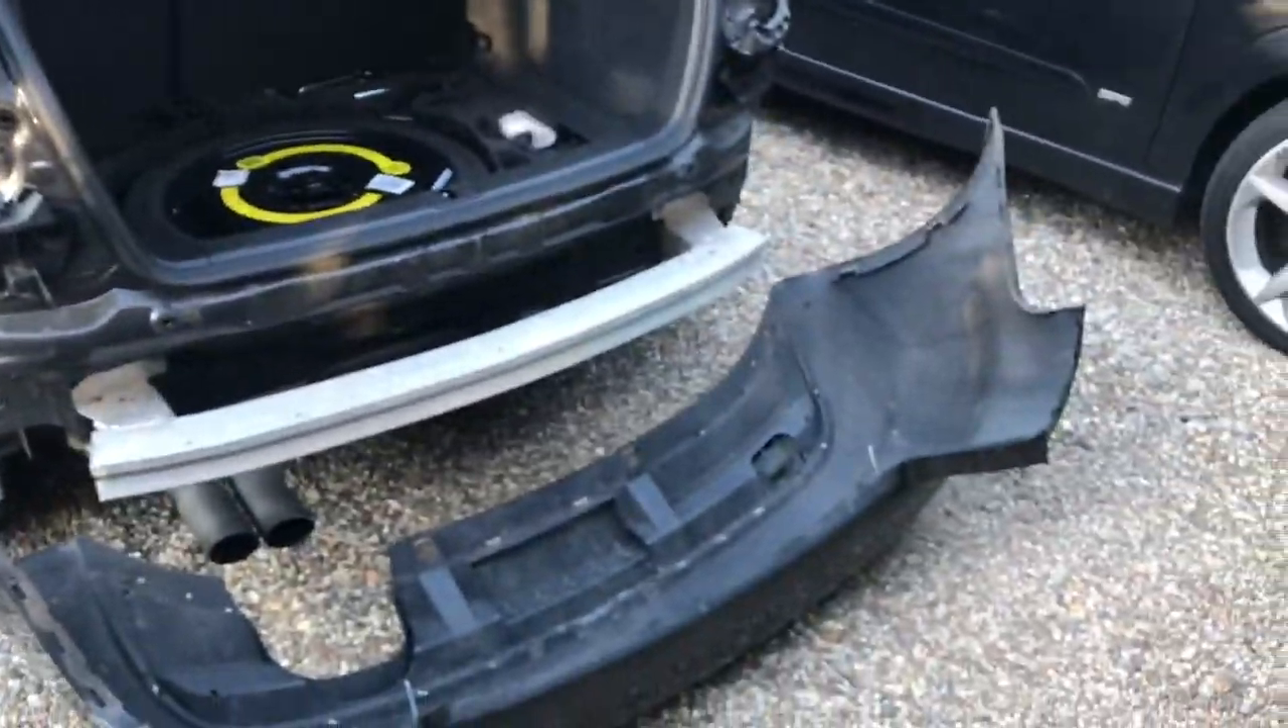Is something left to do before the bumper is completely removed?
No.